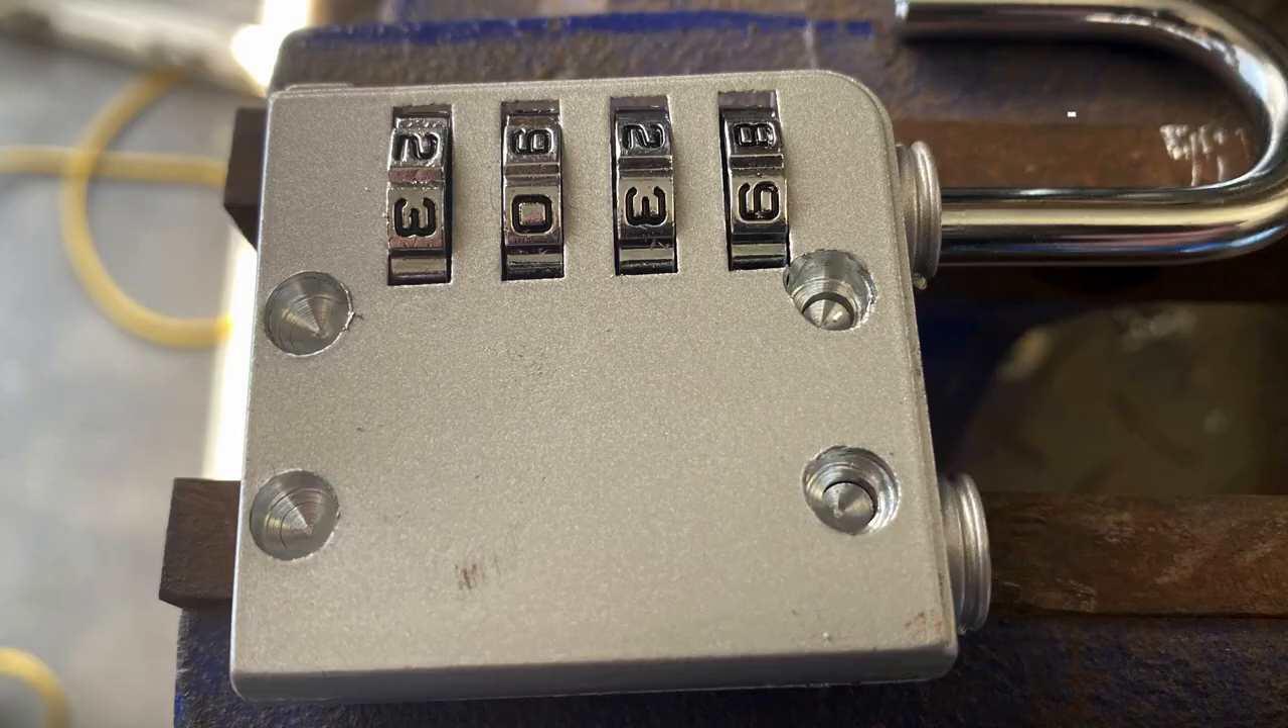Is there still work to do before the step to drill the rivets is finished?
No.